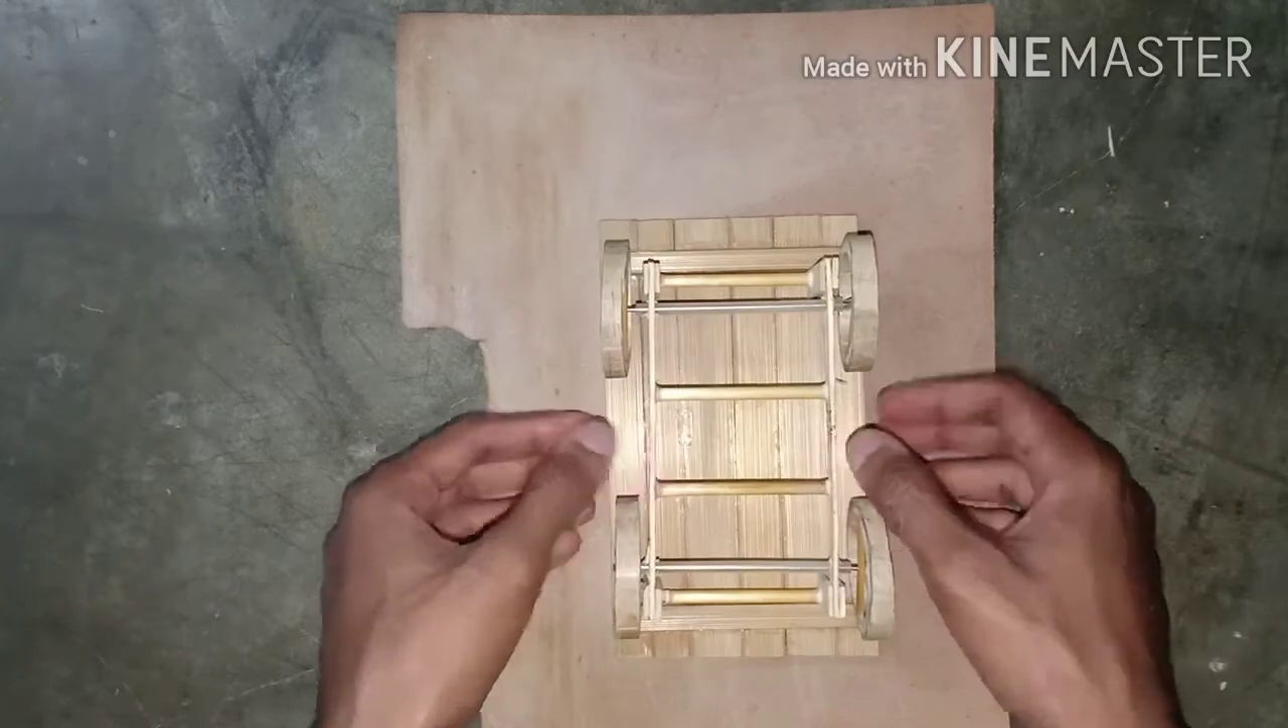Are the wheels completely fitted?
Yes.